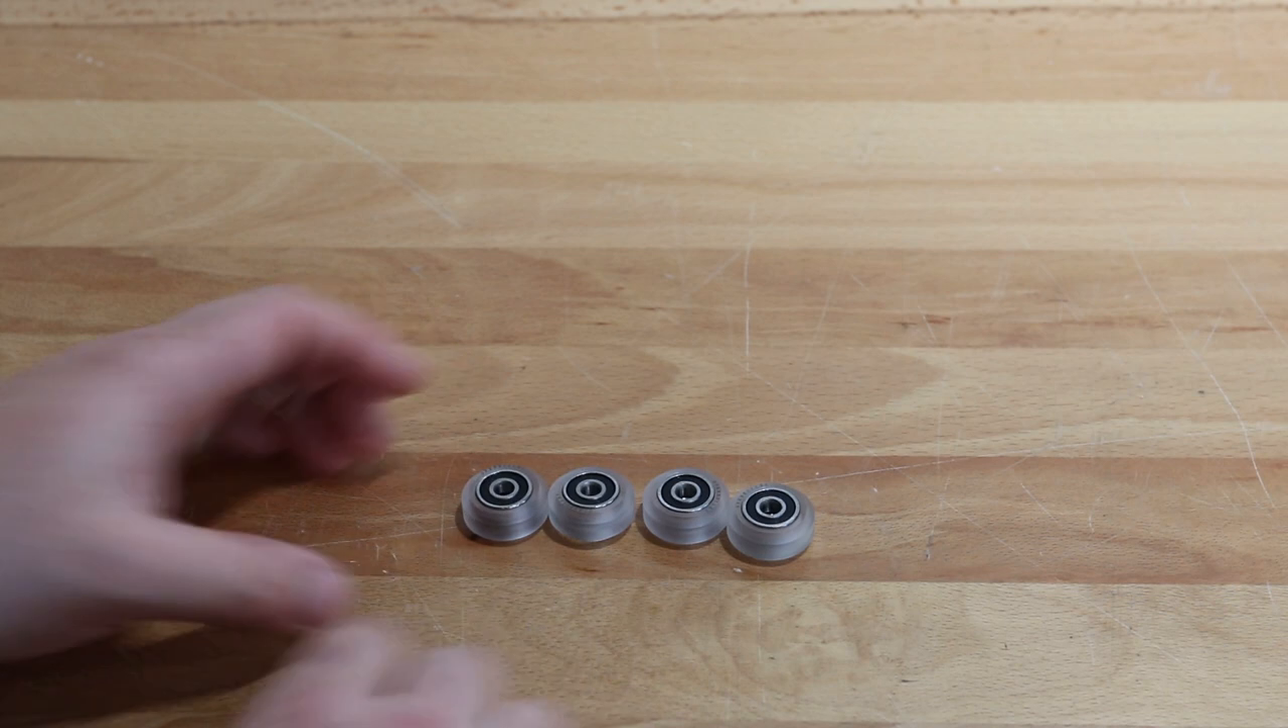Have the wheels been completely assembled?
Yes.